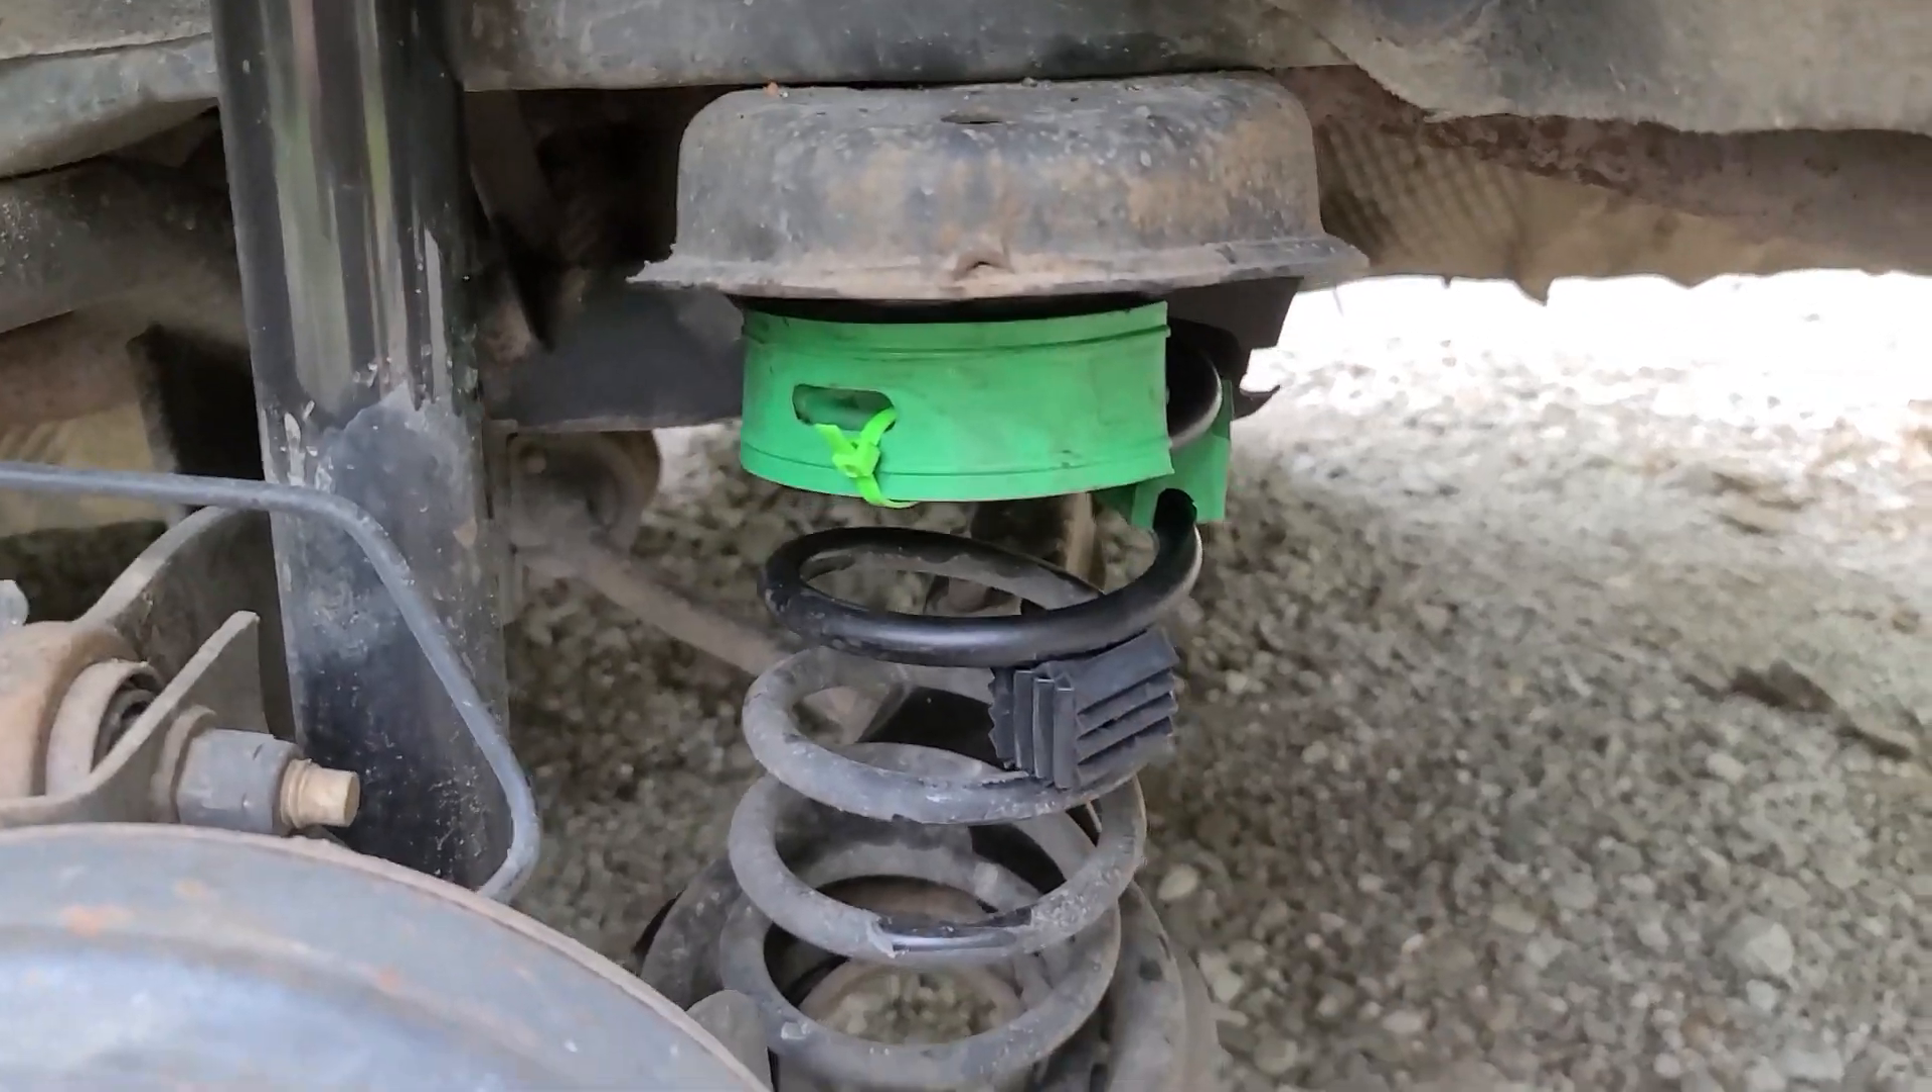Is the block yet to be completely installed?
No.